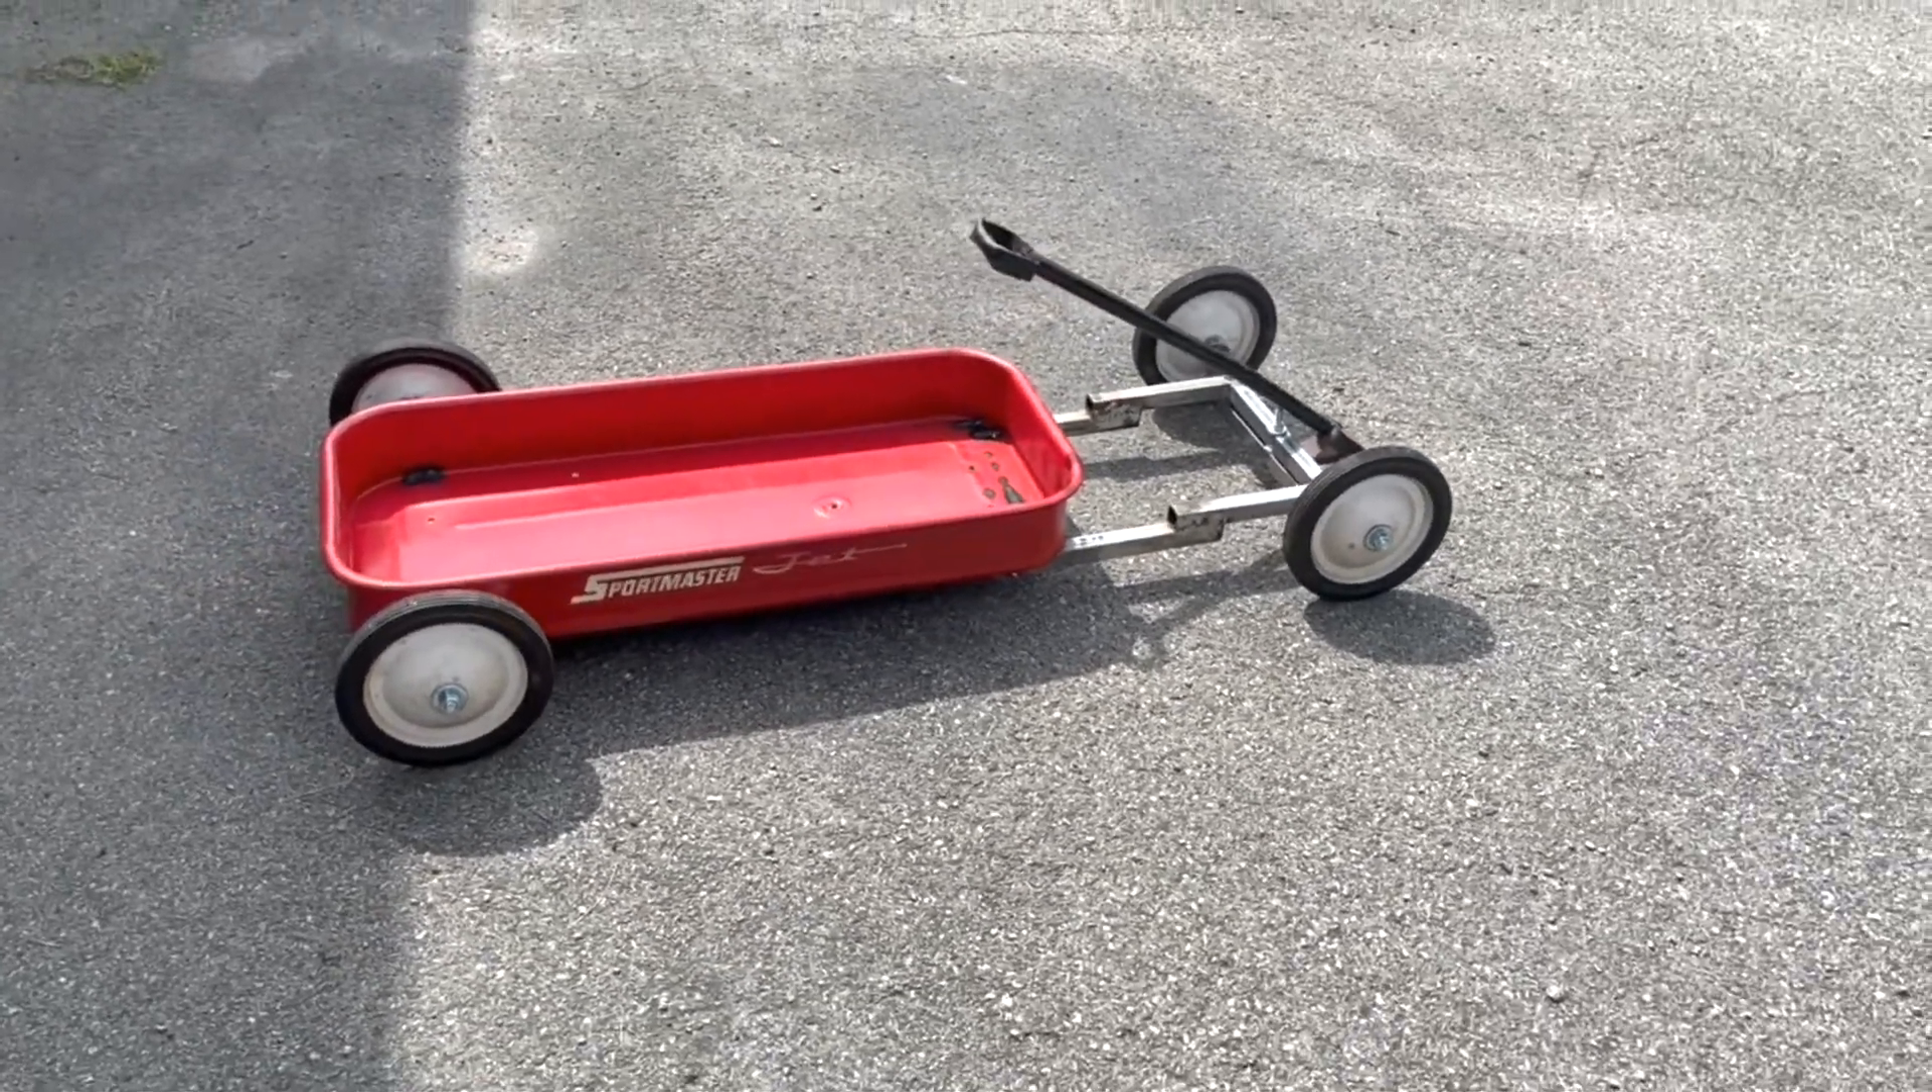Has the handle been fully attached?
Yes.